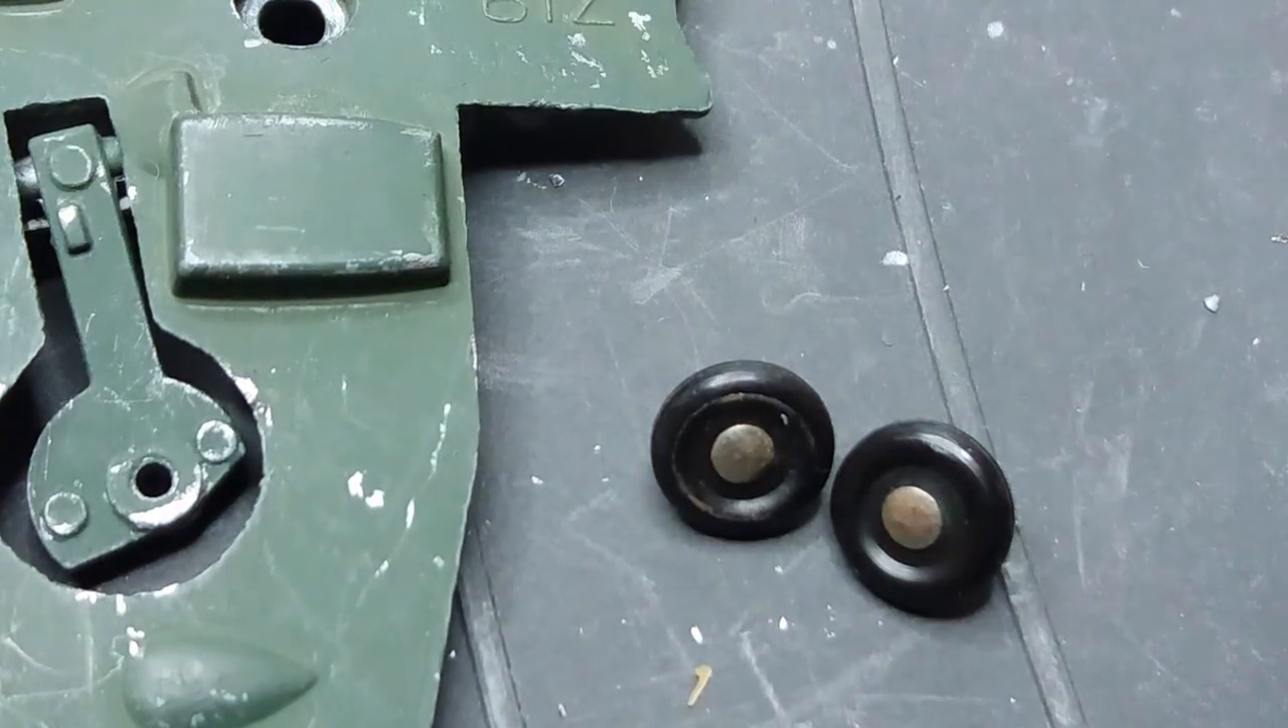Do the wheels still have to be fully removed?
No.